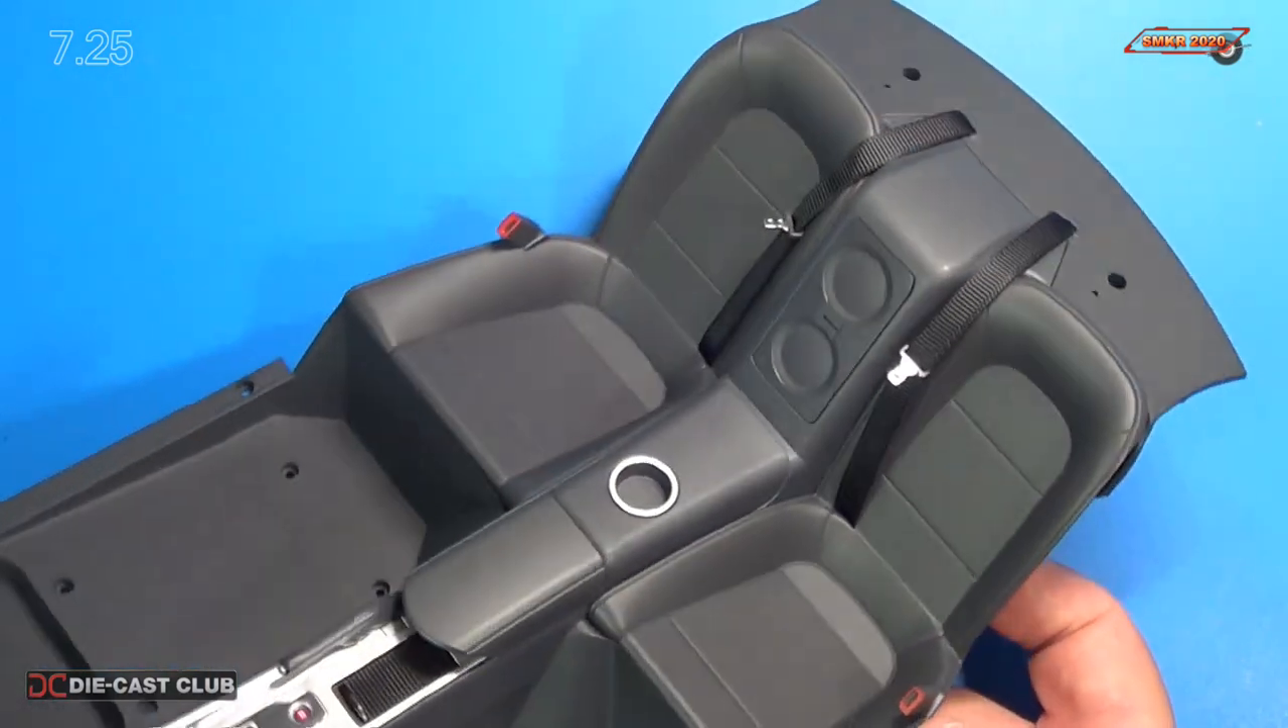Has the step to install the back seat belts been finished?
Yes.